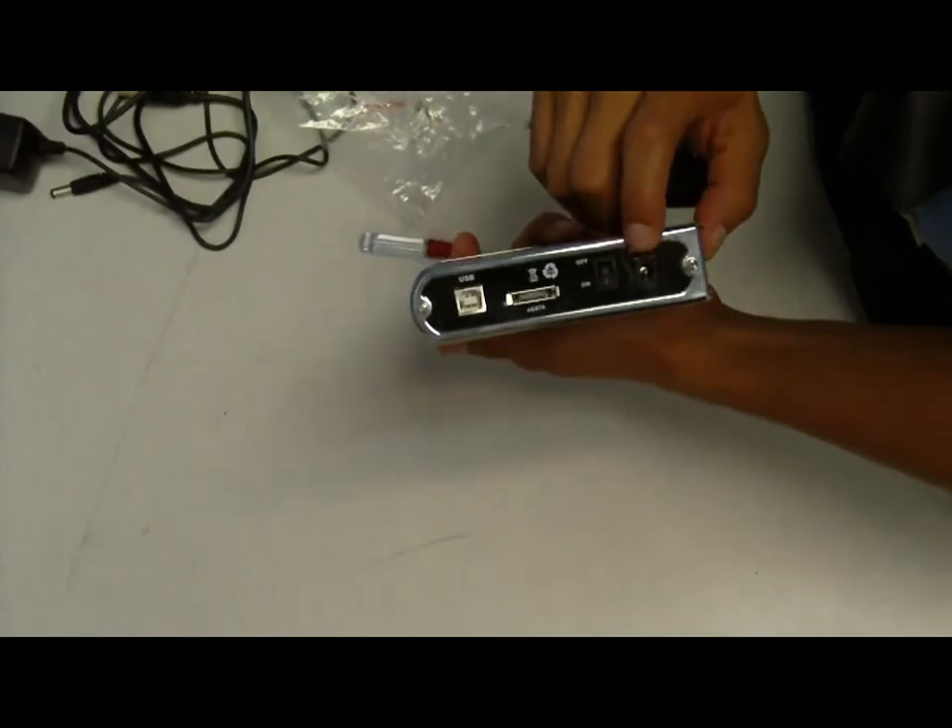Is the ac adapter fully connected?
No.